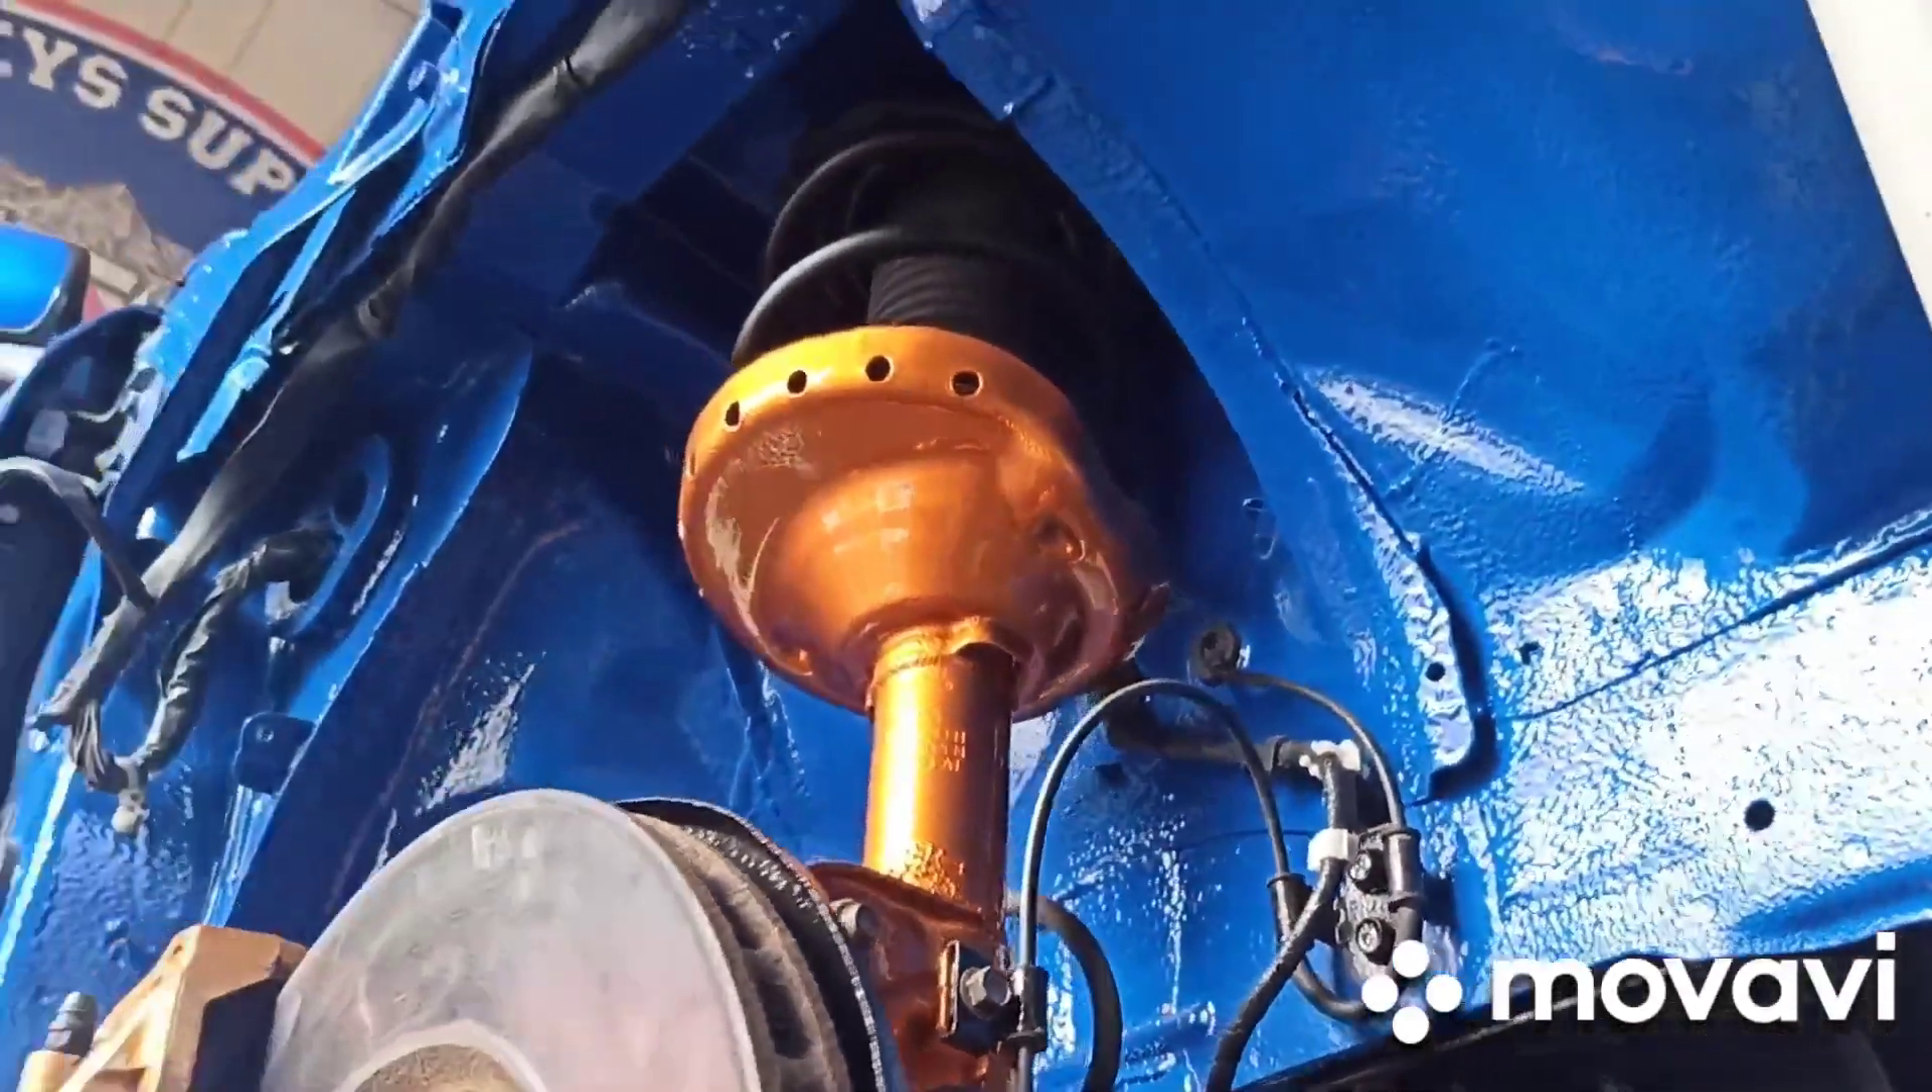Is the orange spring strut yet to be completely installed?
No.